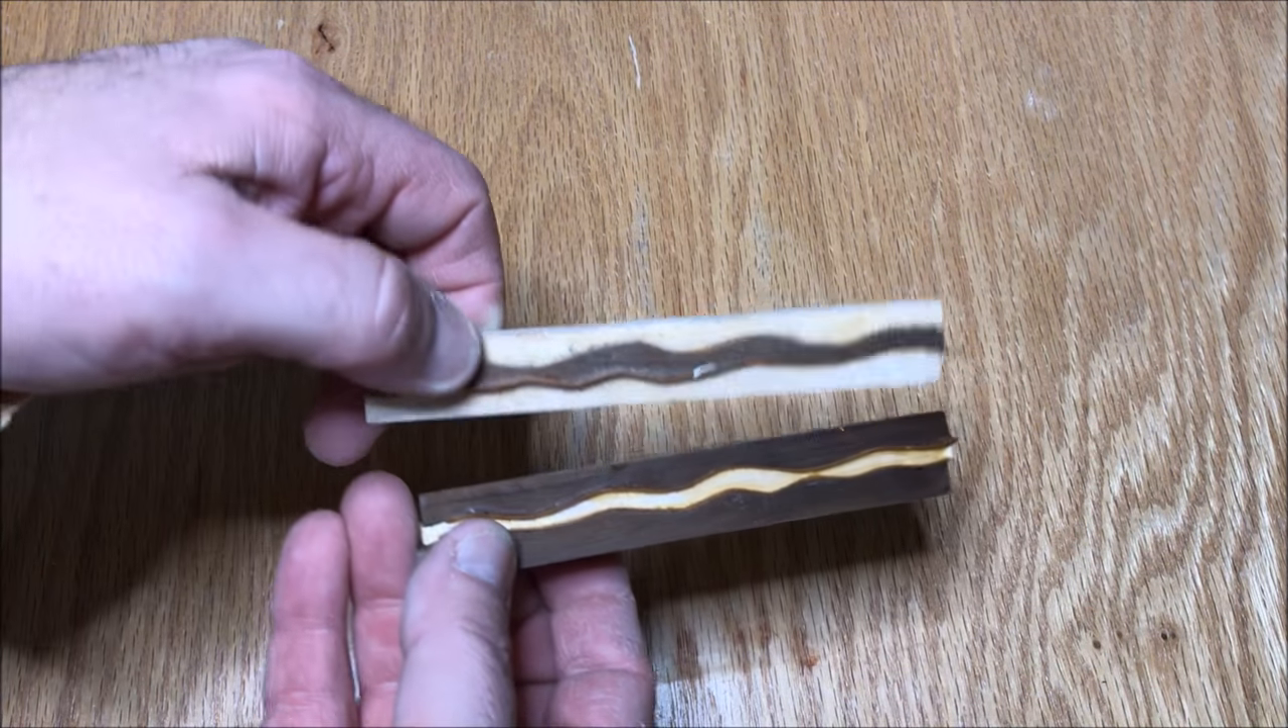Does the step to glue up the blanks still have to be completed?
No.